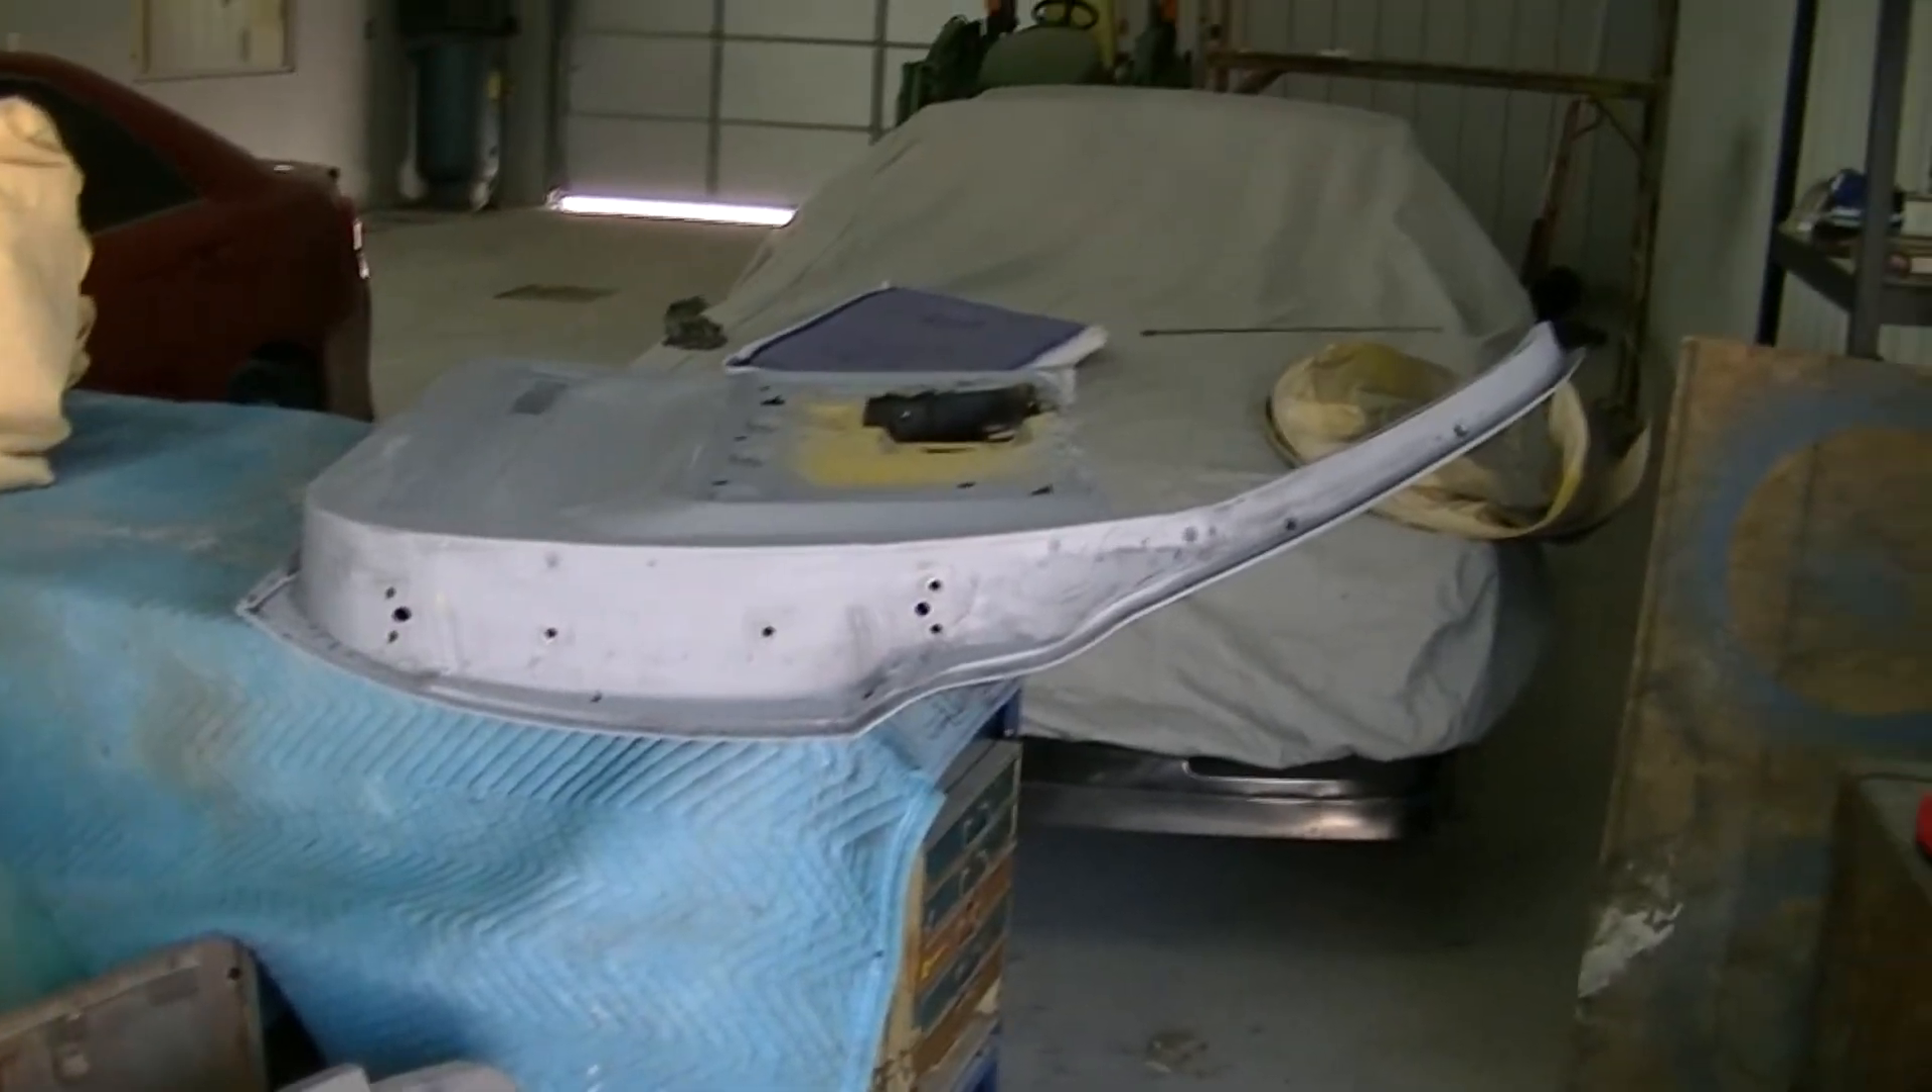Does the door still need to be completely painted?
Yes.